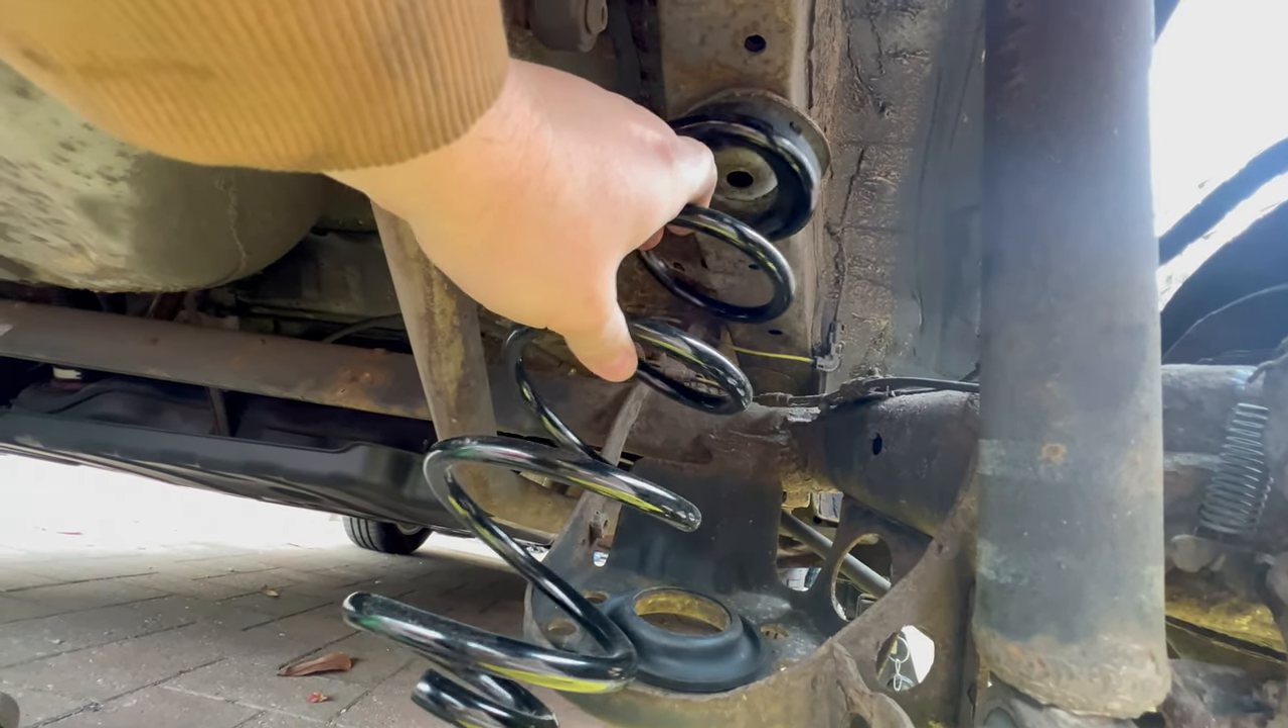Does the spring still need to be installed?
Yes.